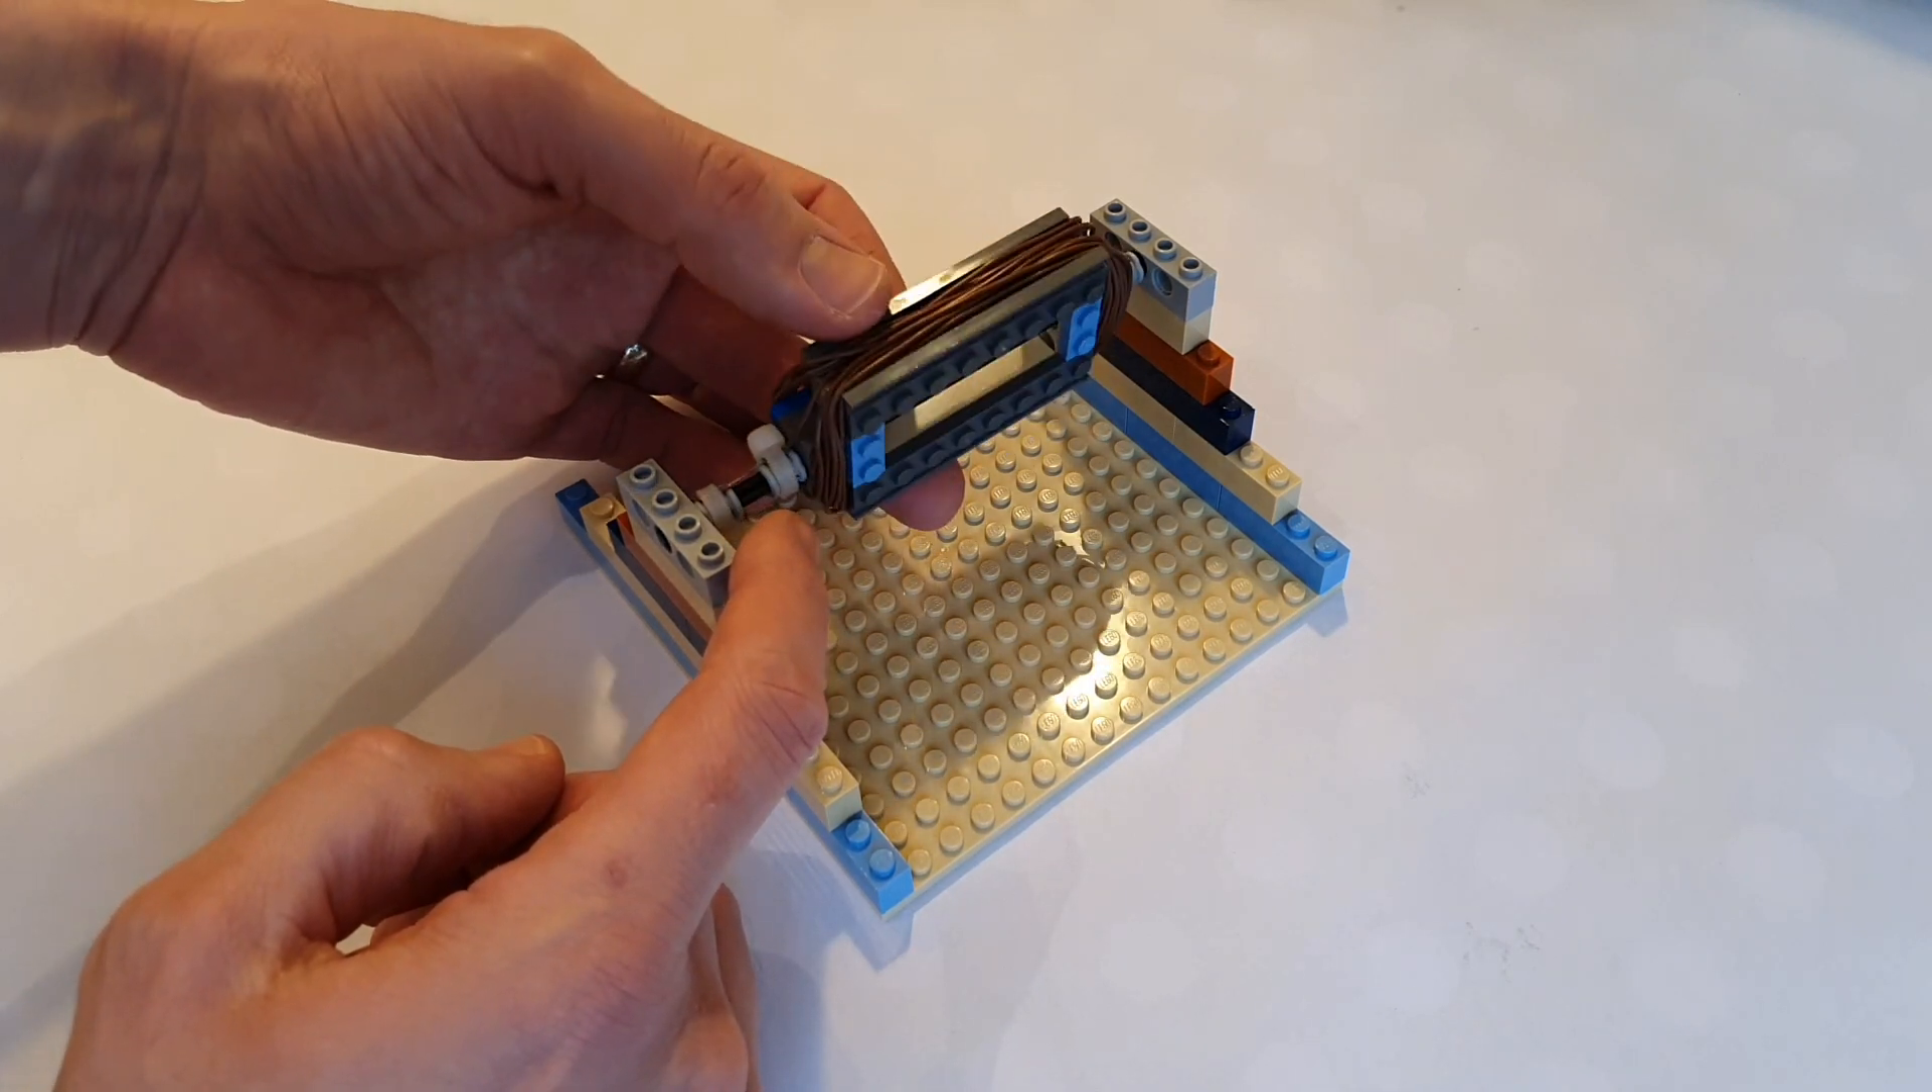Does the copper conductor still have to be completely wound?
No.